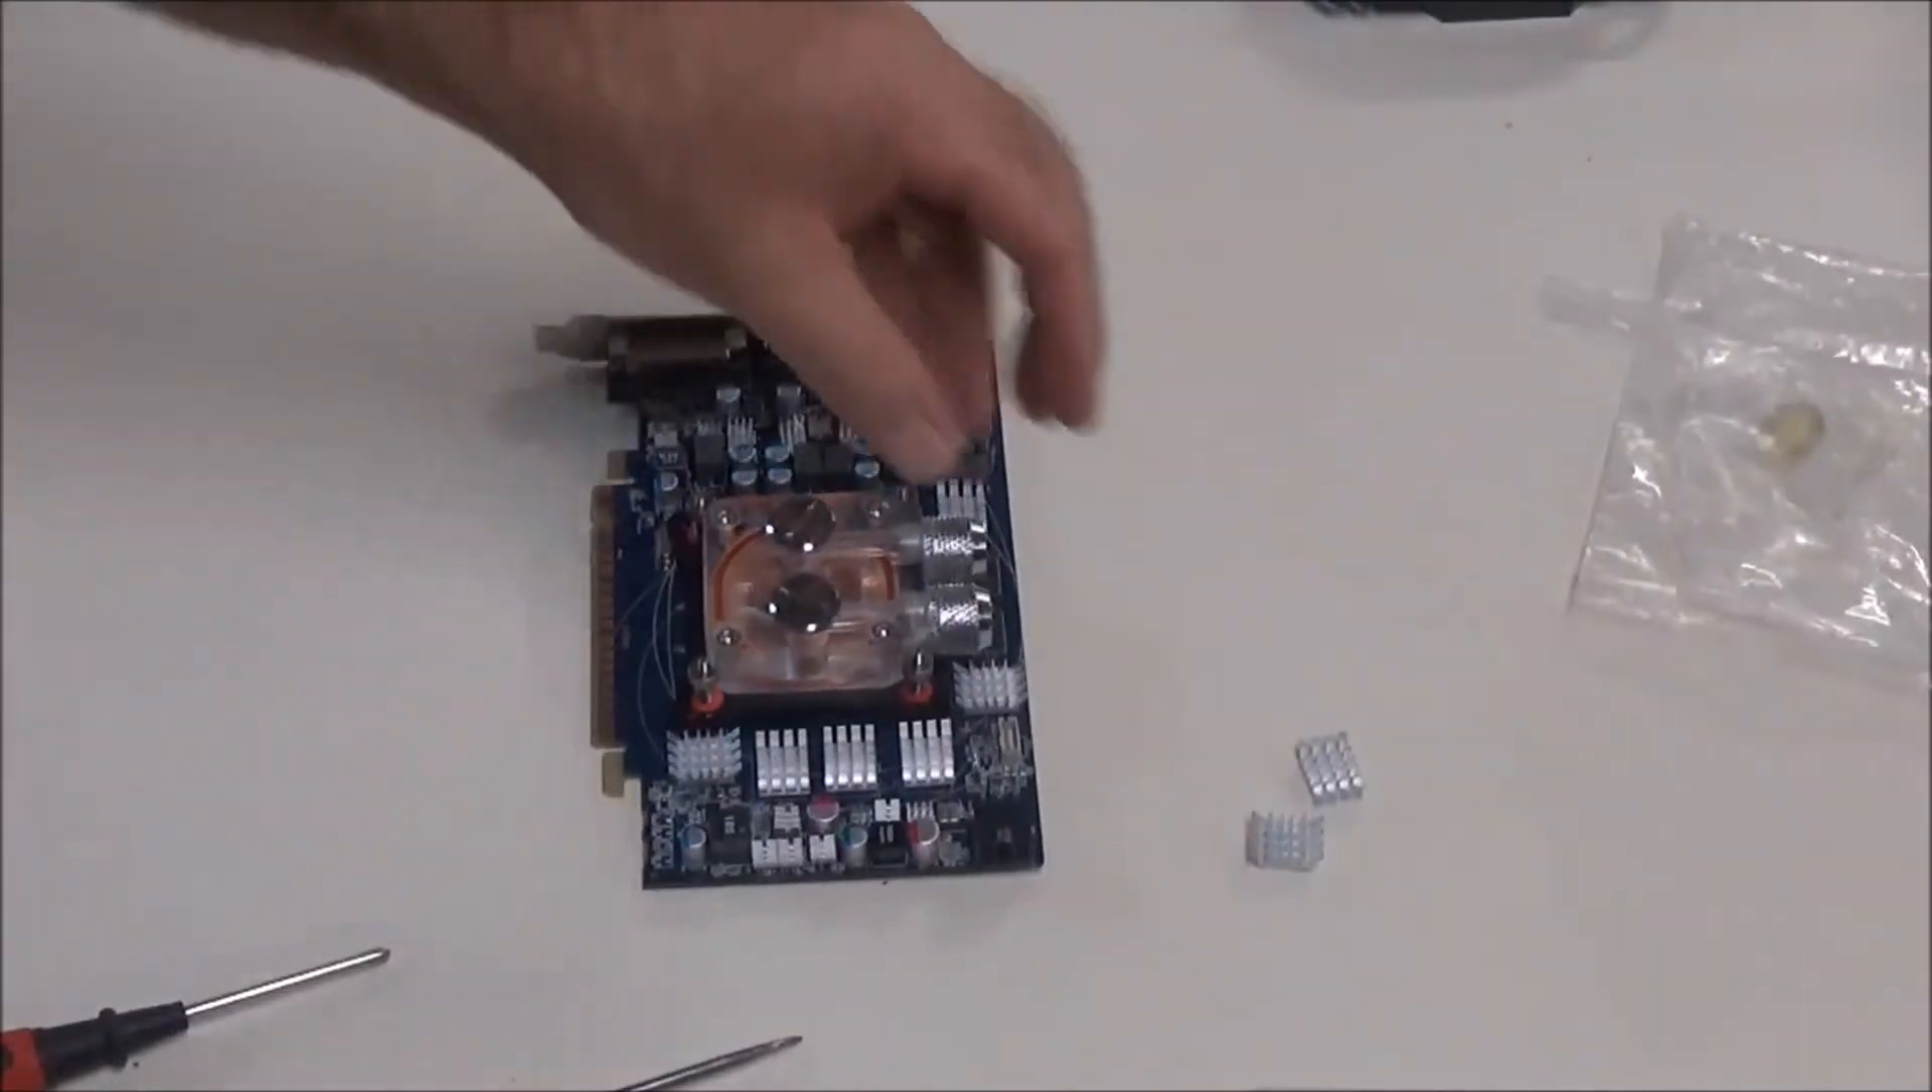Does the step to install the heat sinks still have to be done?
Yes.